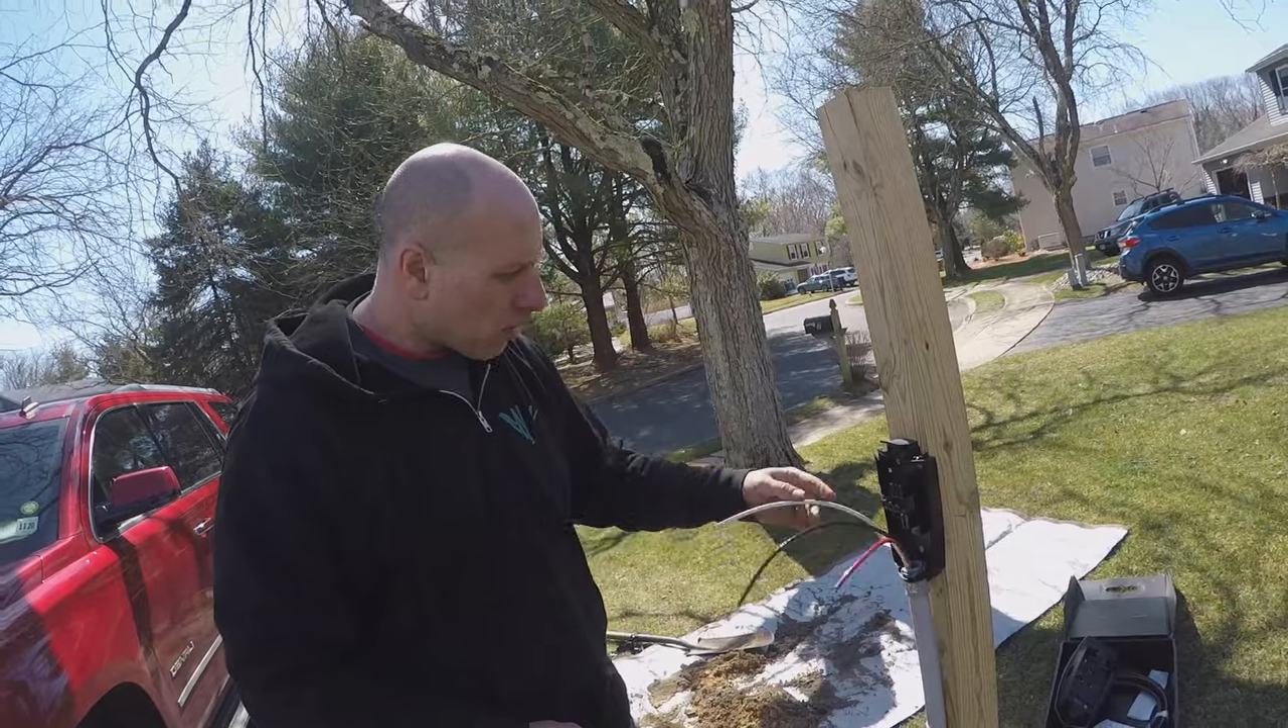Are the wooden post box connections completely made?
No.